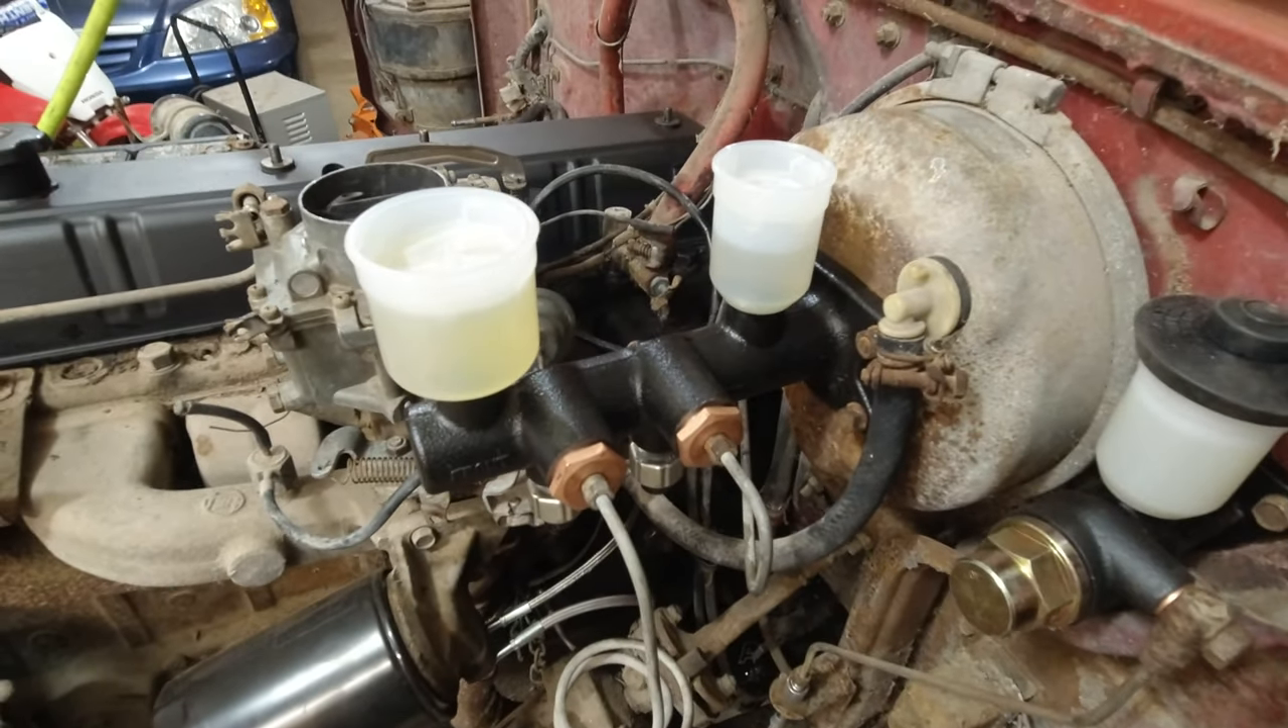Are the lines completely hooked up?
Yes.